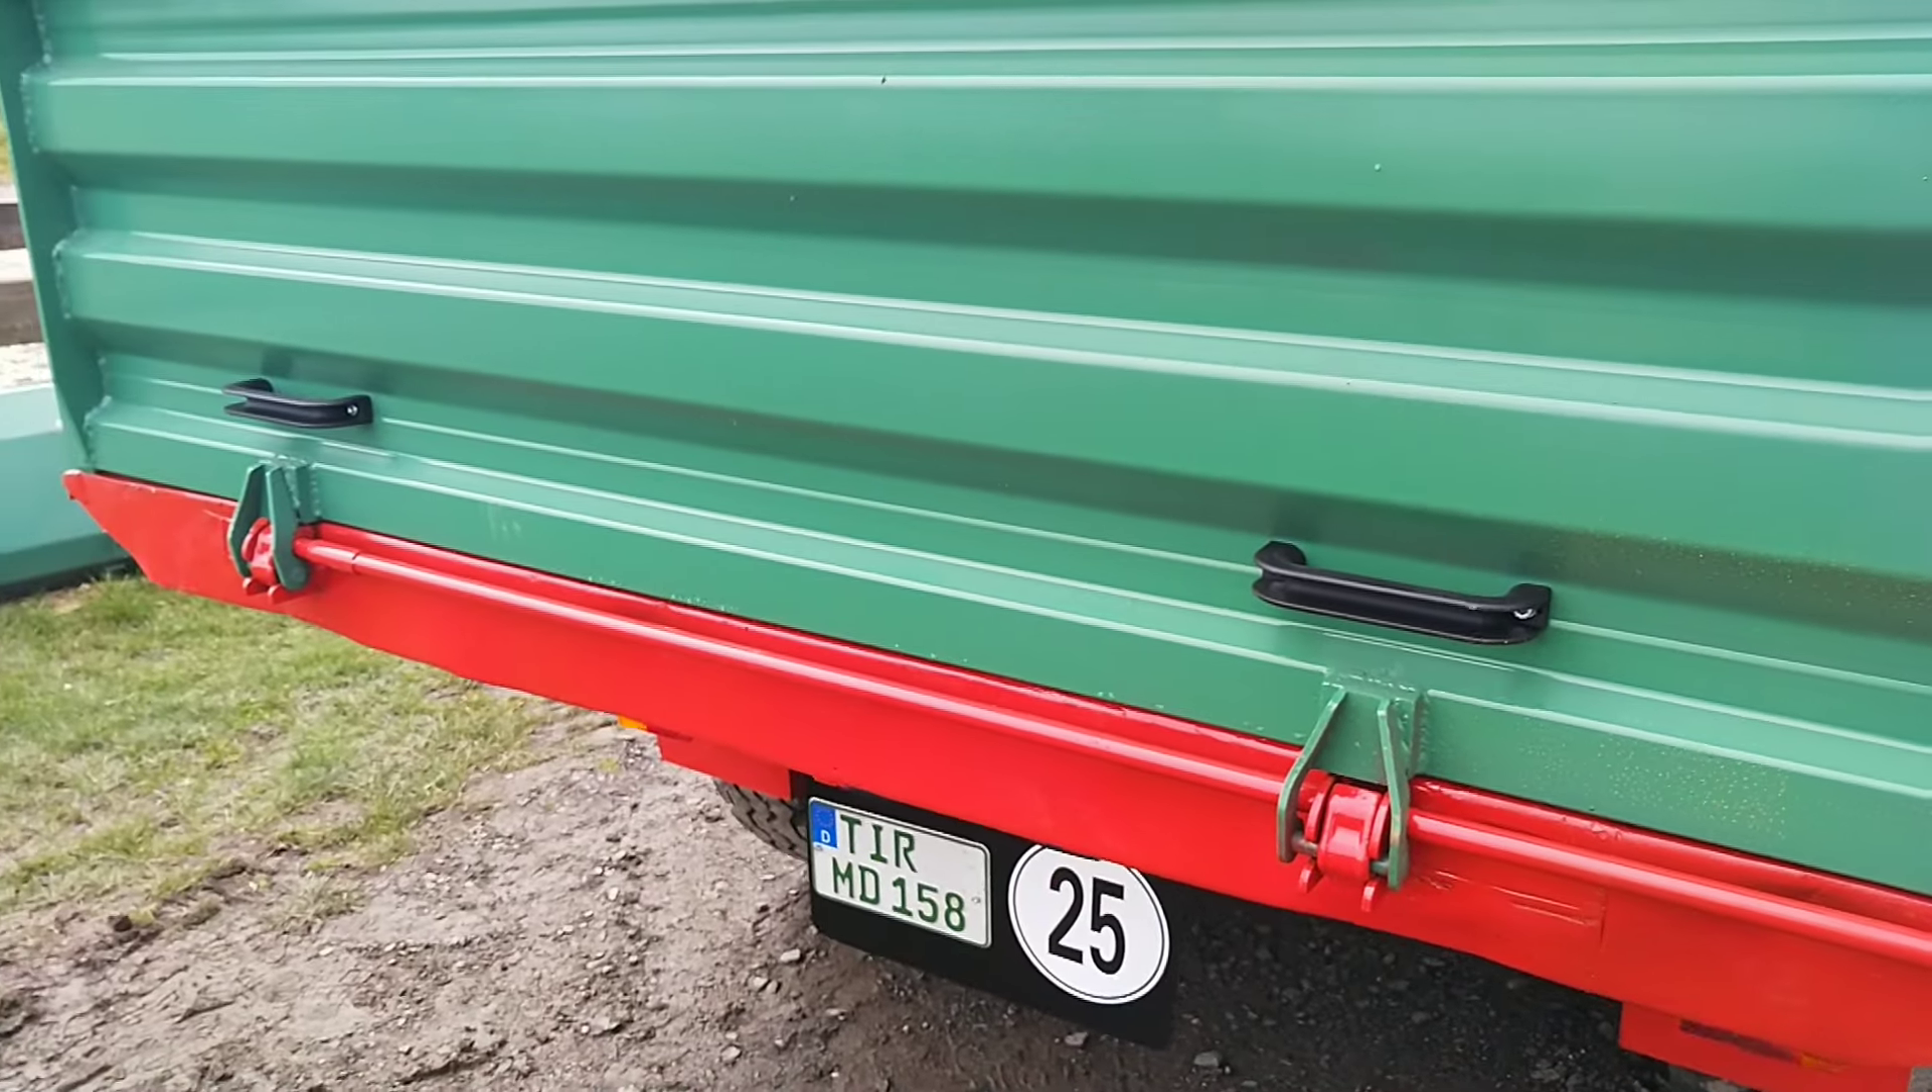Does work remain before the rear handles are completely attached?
No.